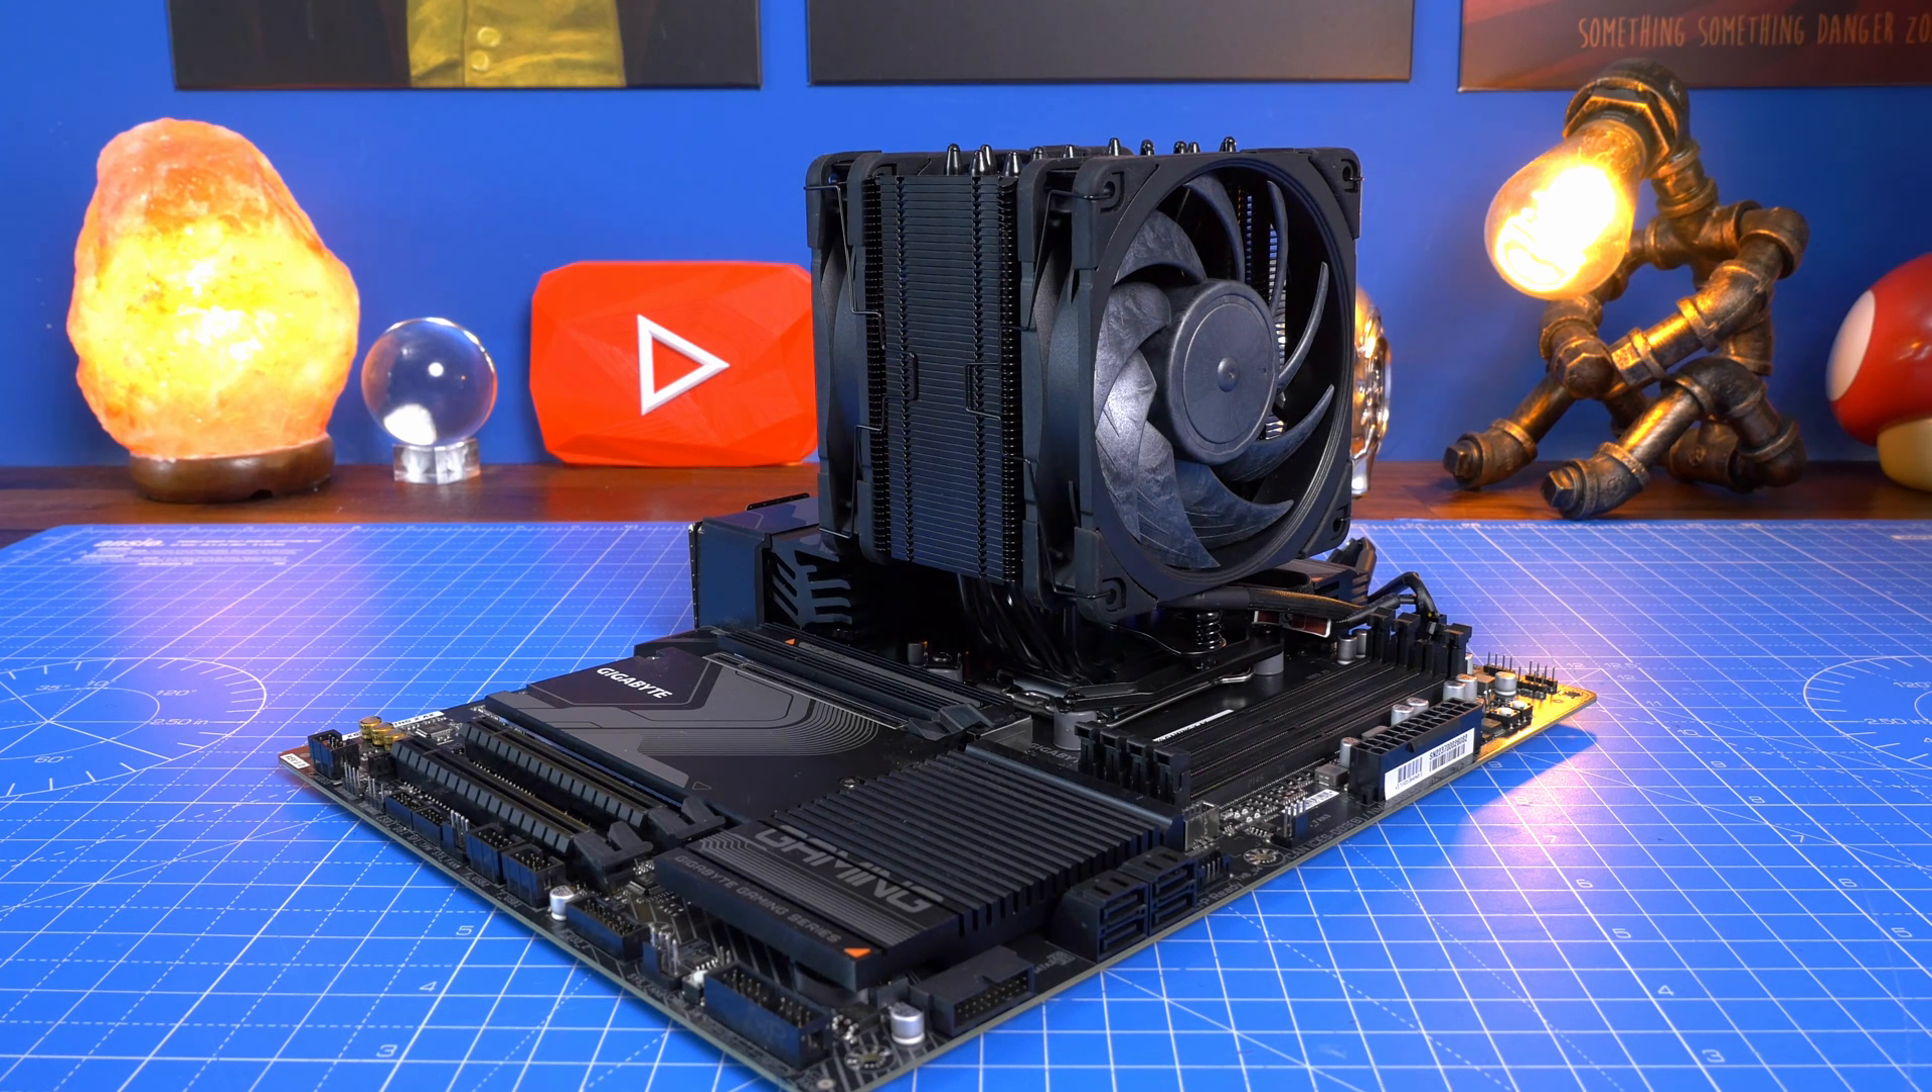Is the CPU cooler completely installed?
Yes.